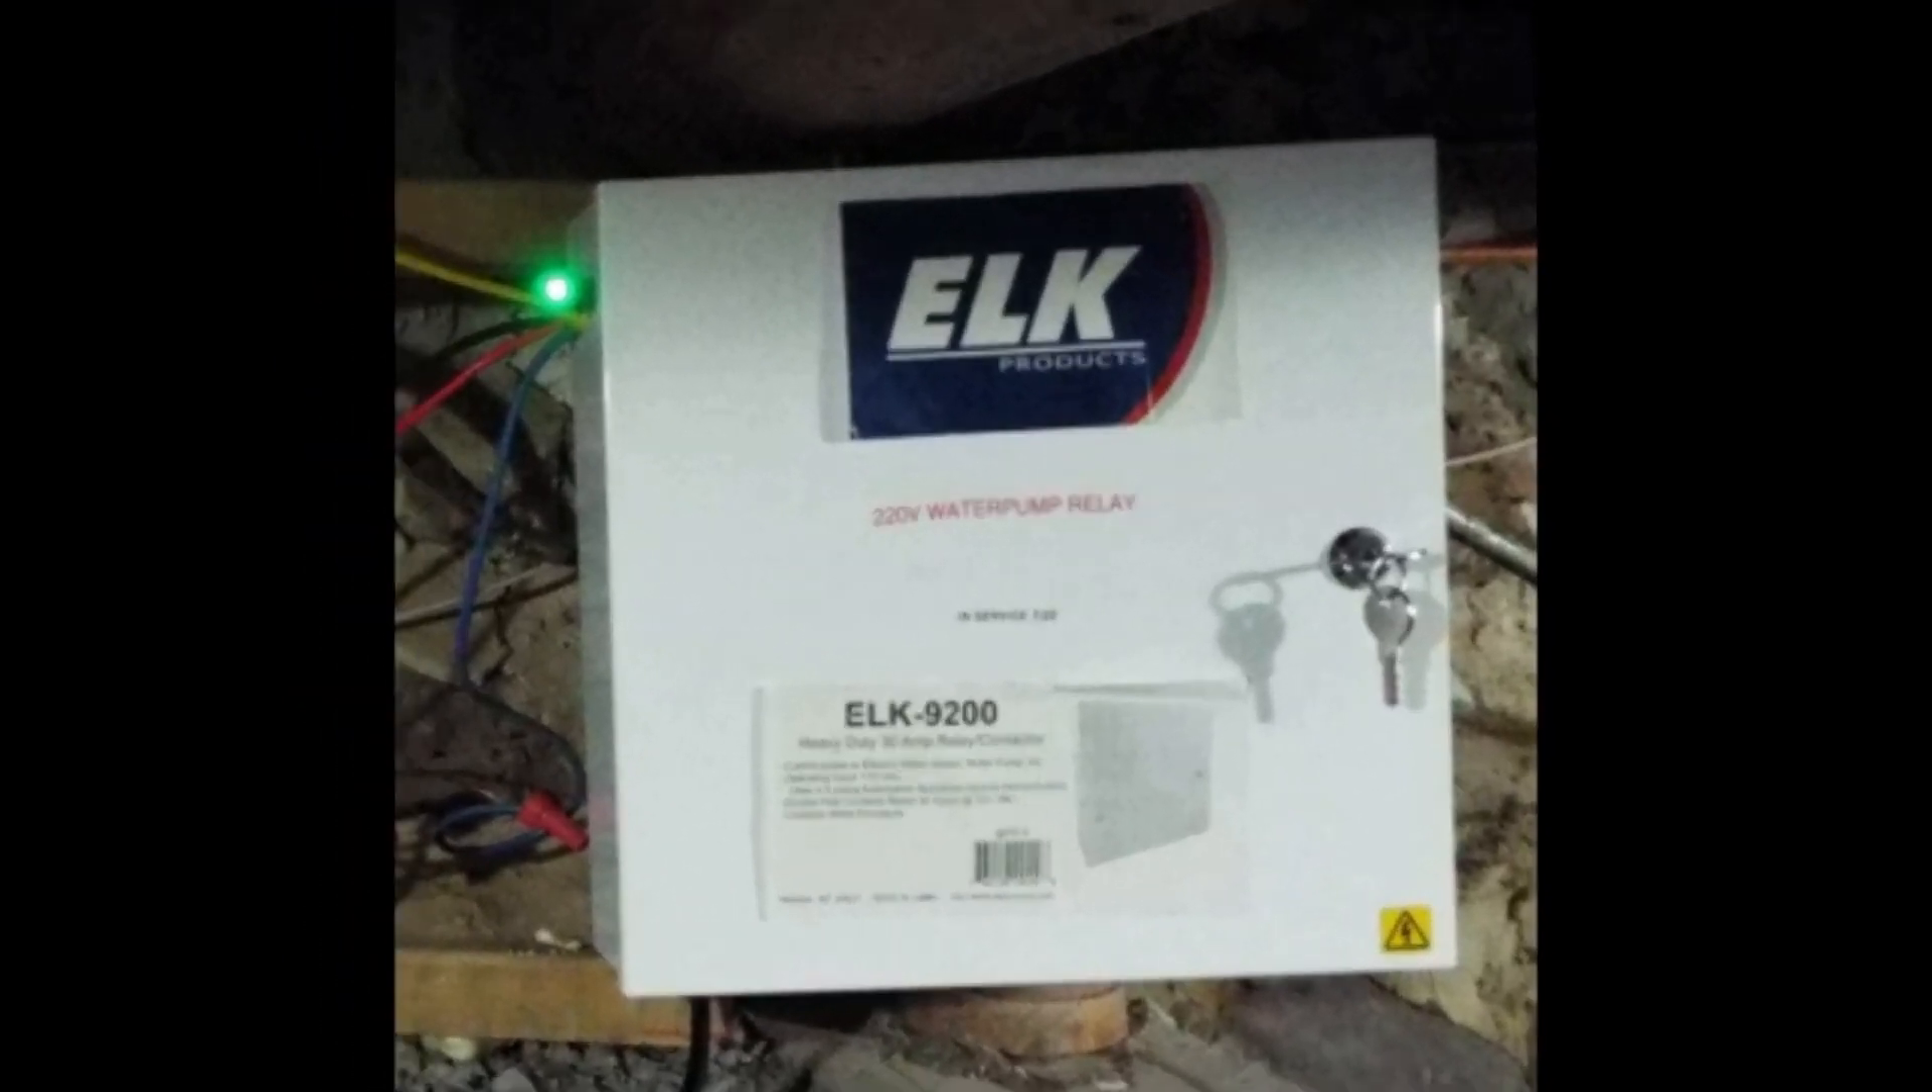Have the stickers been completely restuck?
Yes.